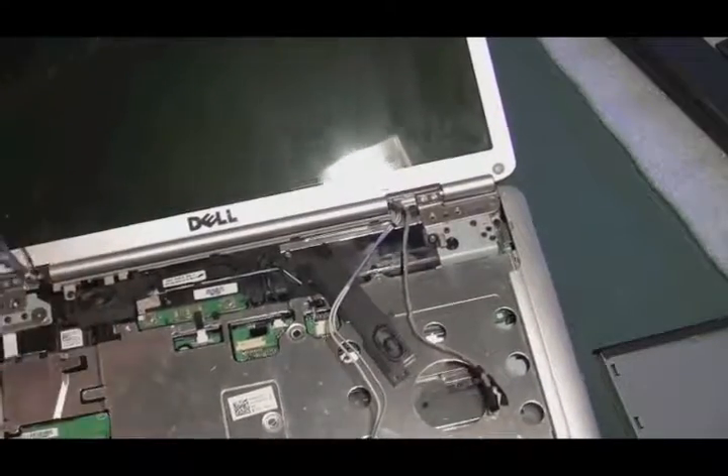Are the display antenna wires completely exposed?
Yes.